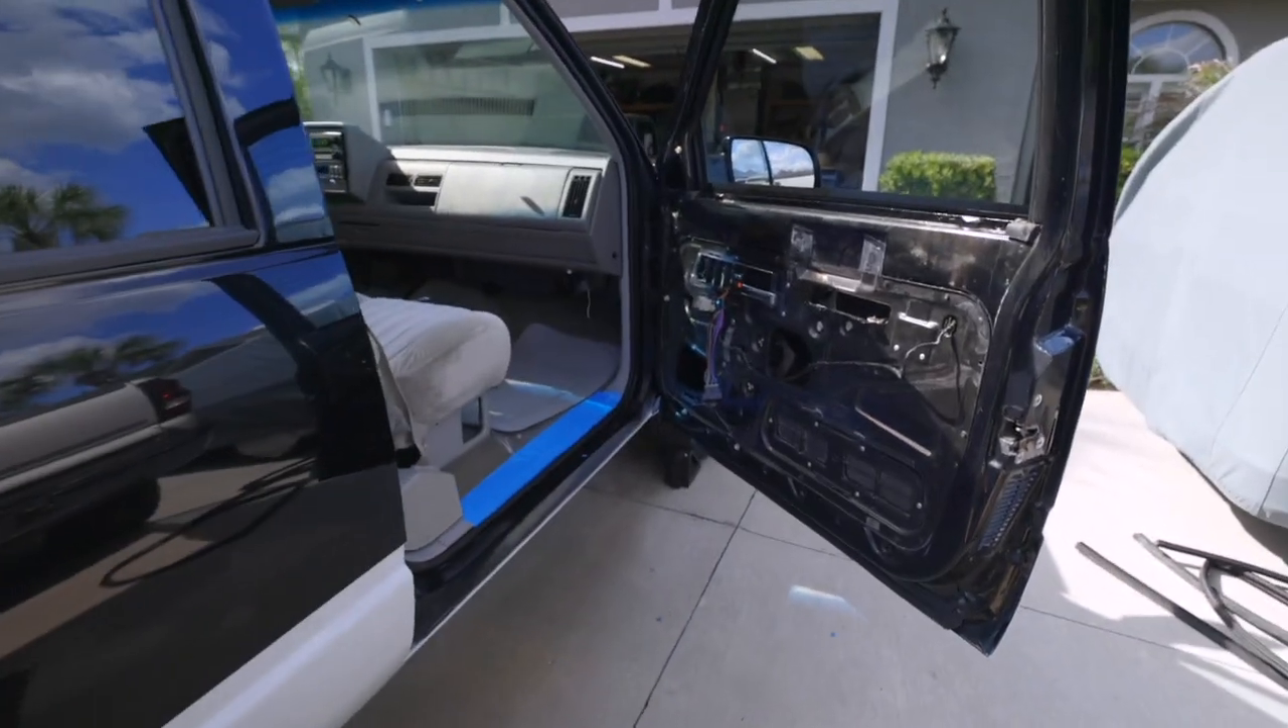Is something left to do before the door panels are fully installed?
Yes.